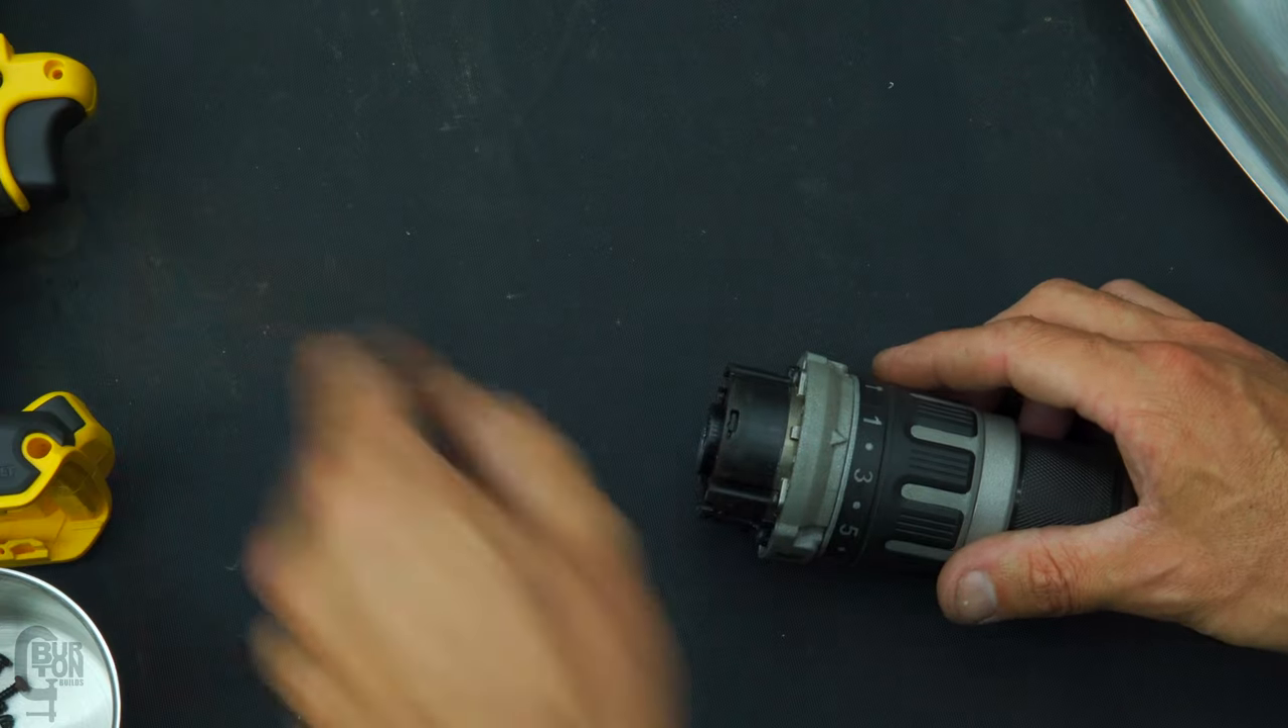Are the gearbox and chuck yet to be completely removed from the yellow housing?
No.